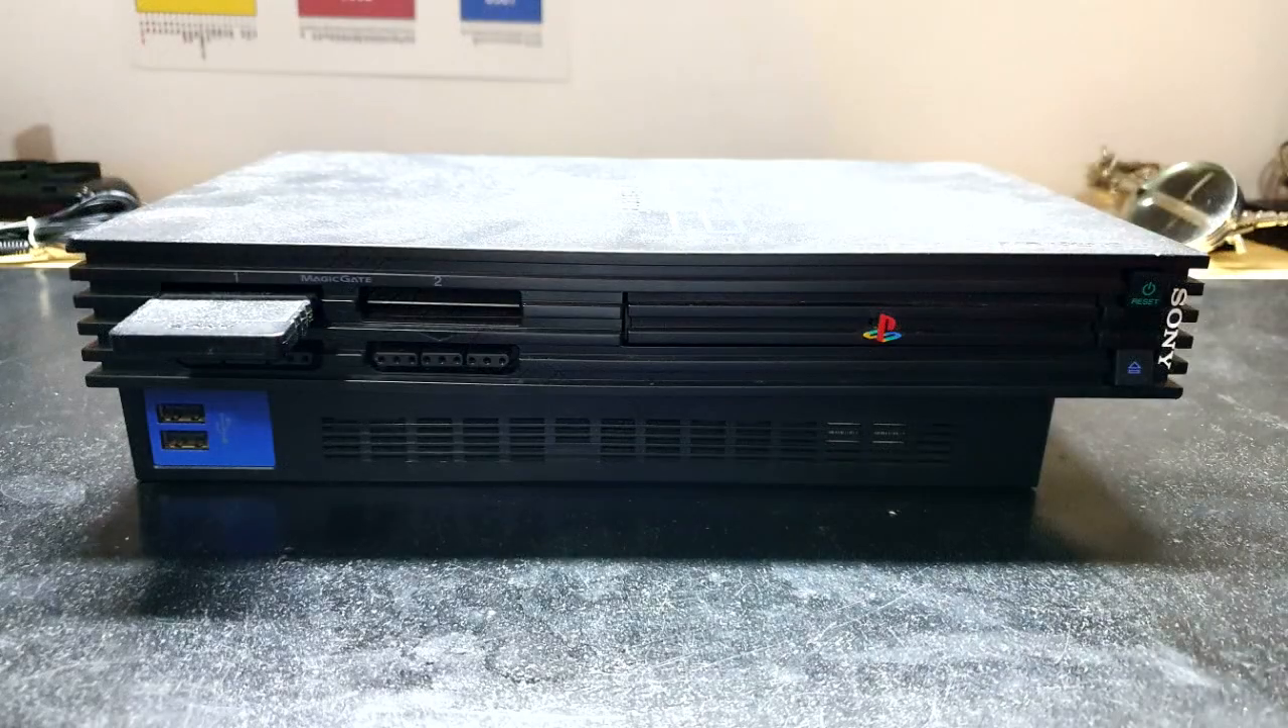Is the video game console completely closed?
Yes.